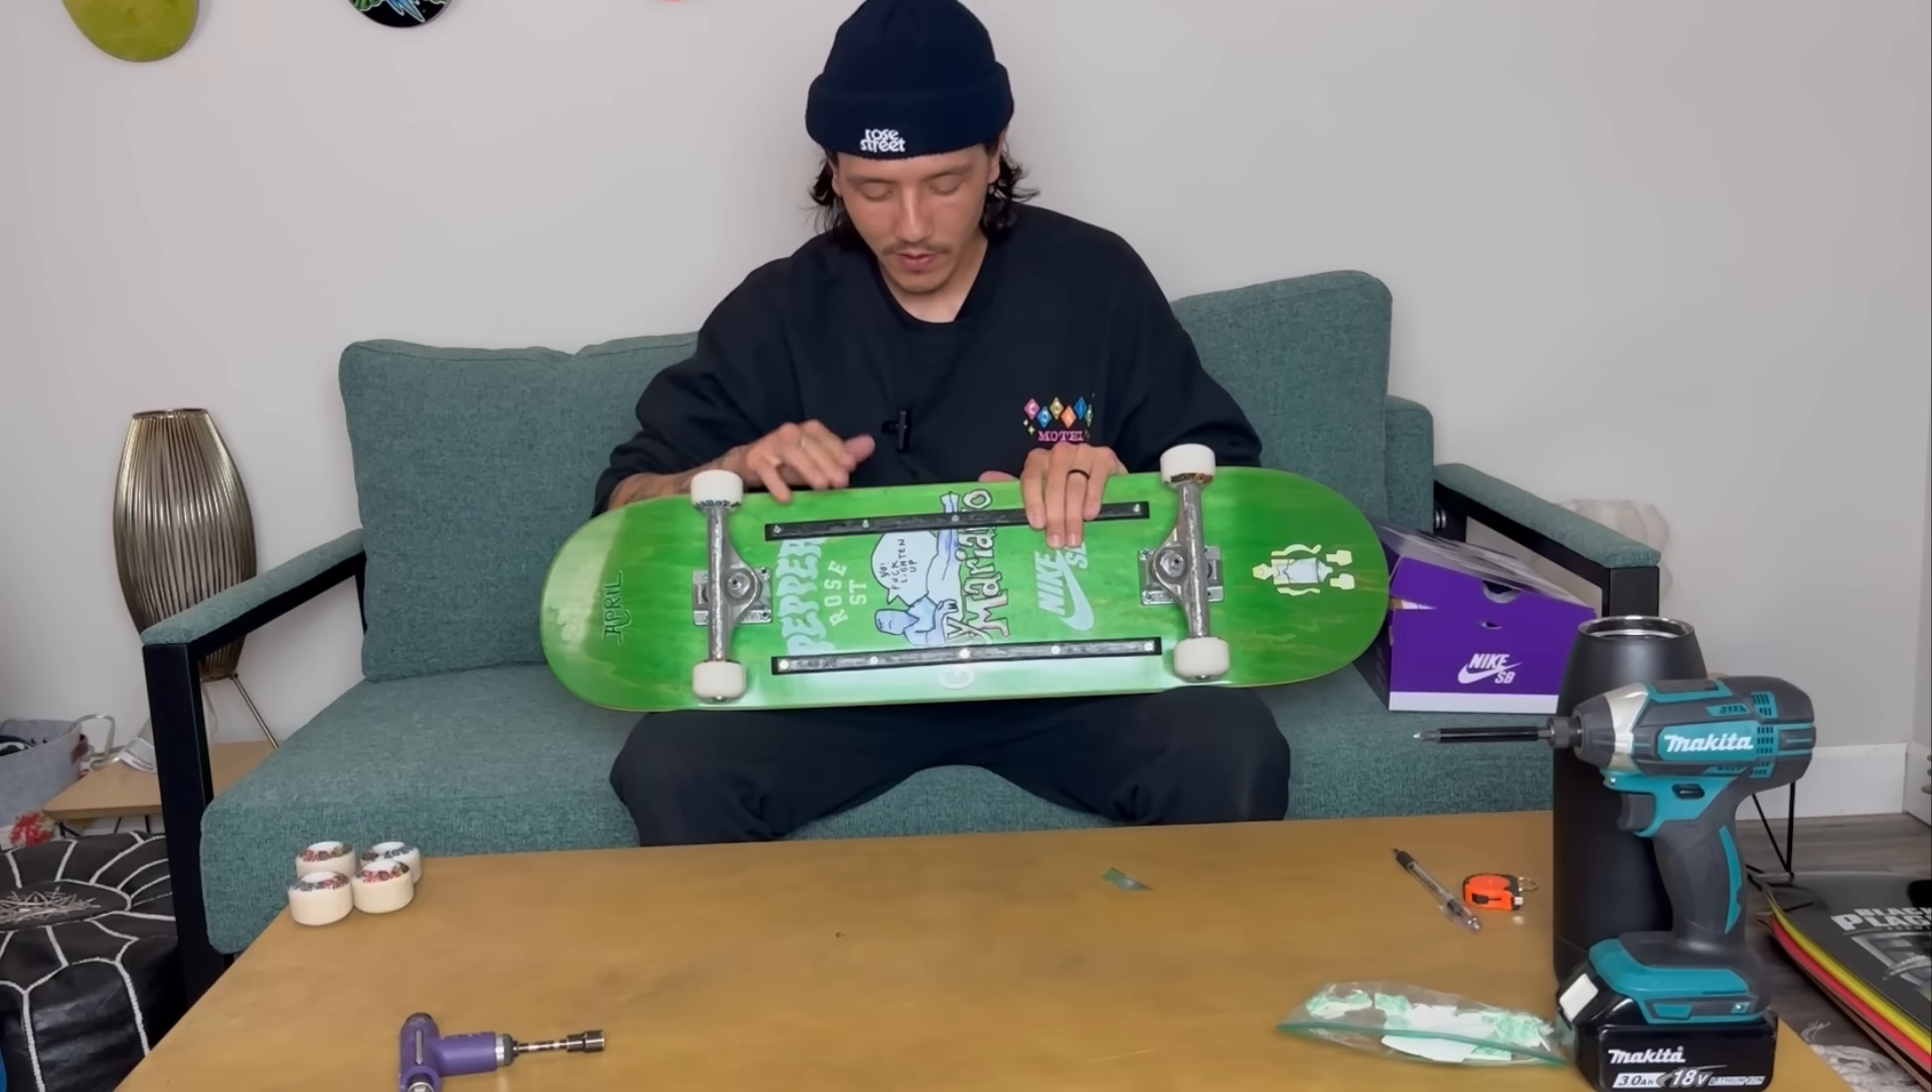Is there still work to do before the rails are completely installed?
No.